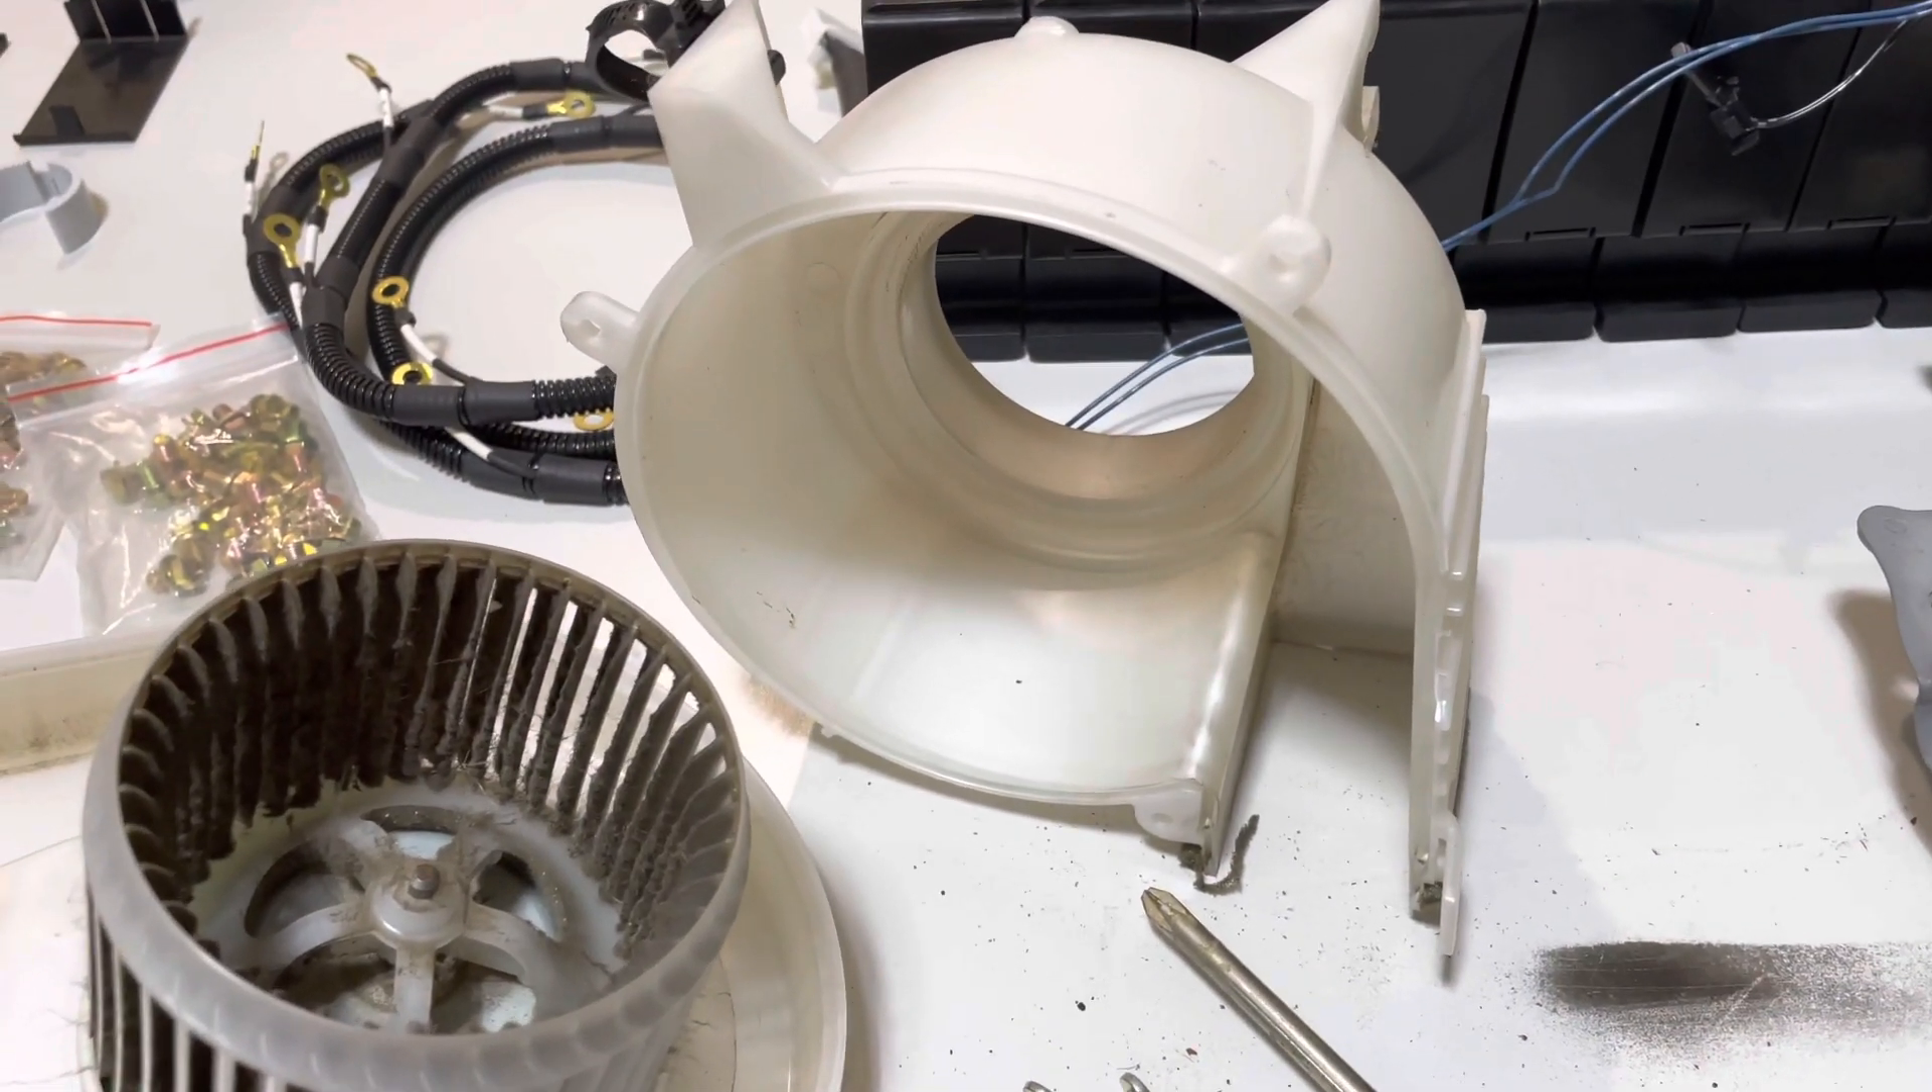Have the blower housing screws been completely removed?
Yes.